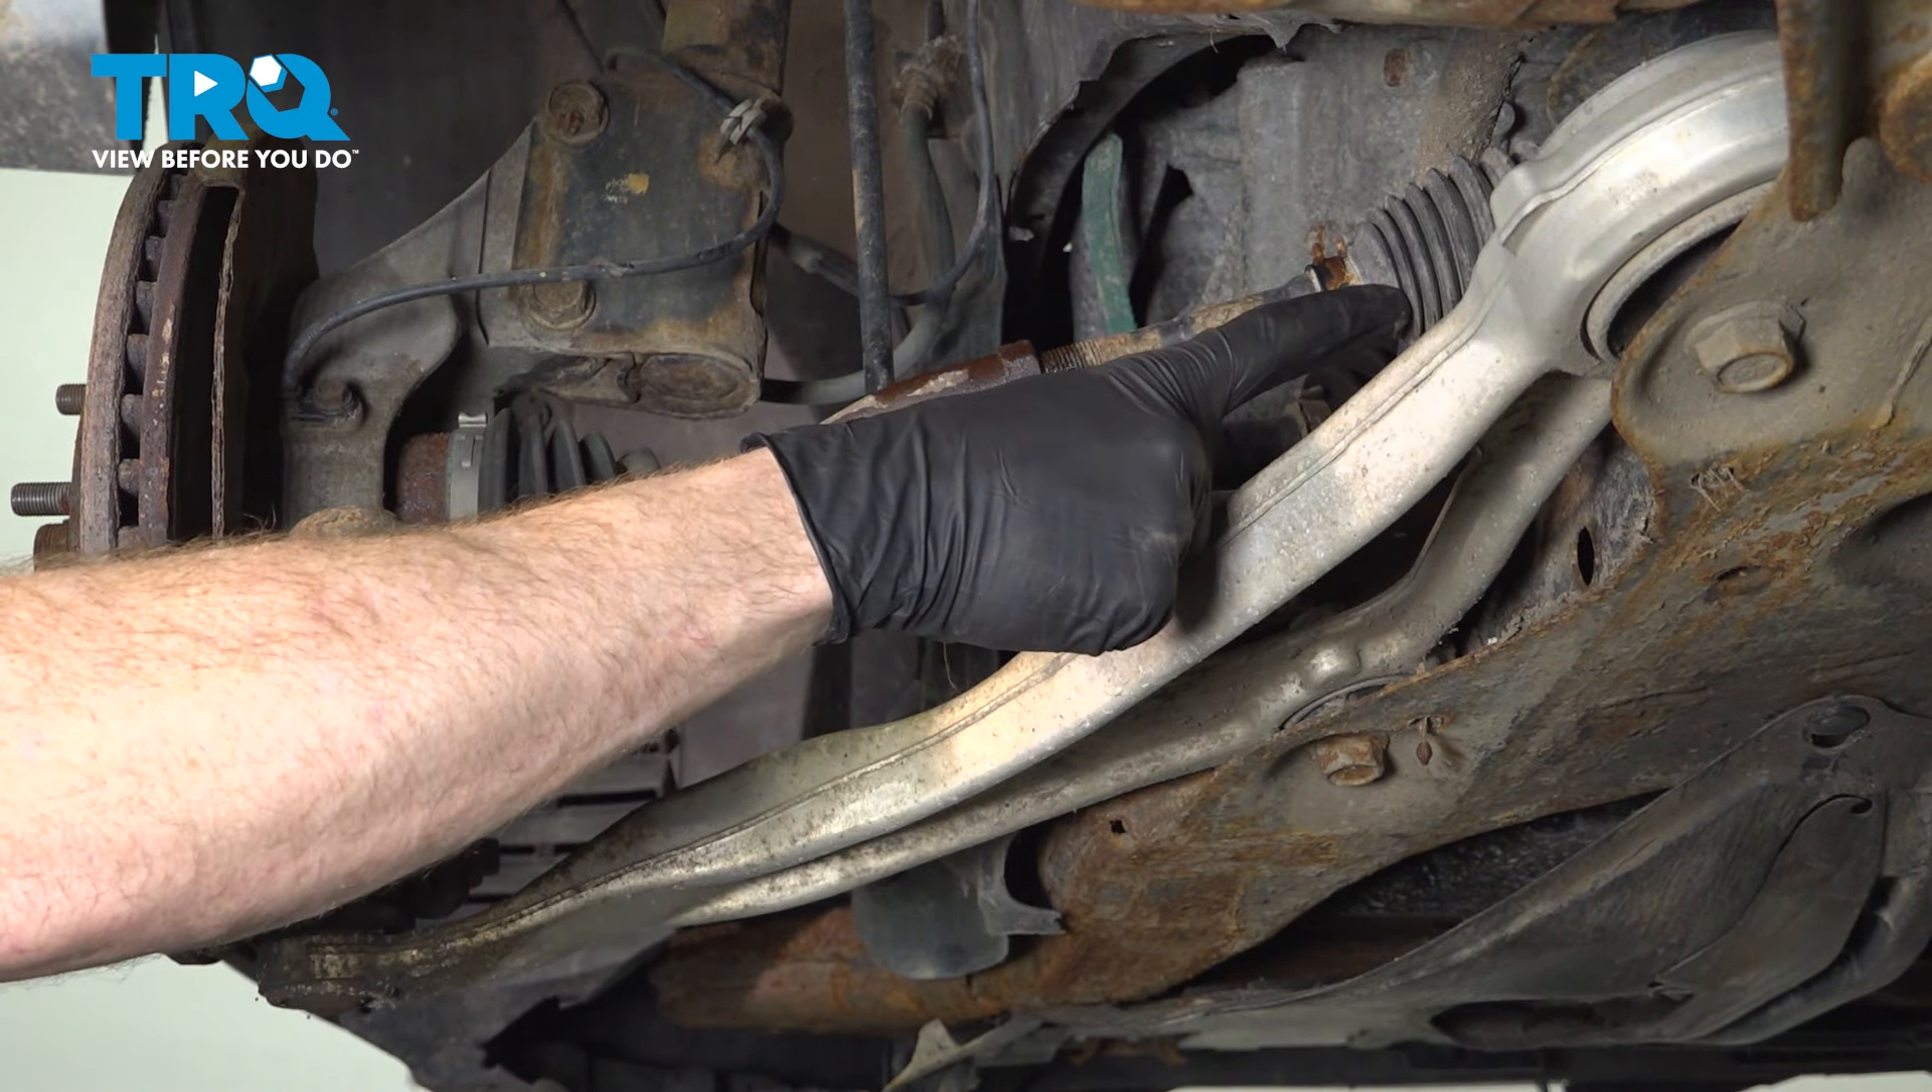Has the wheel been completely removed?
Yes.